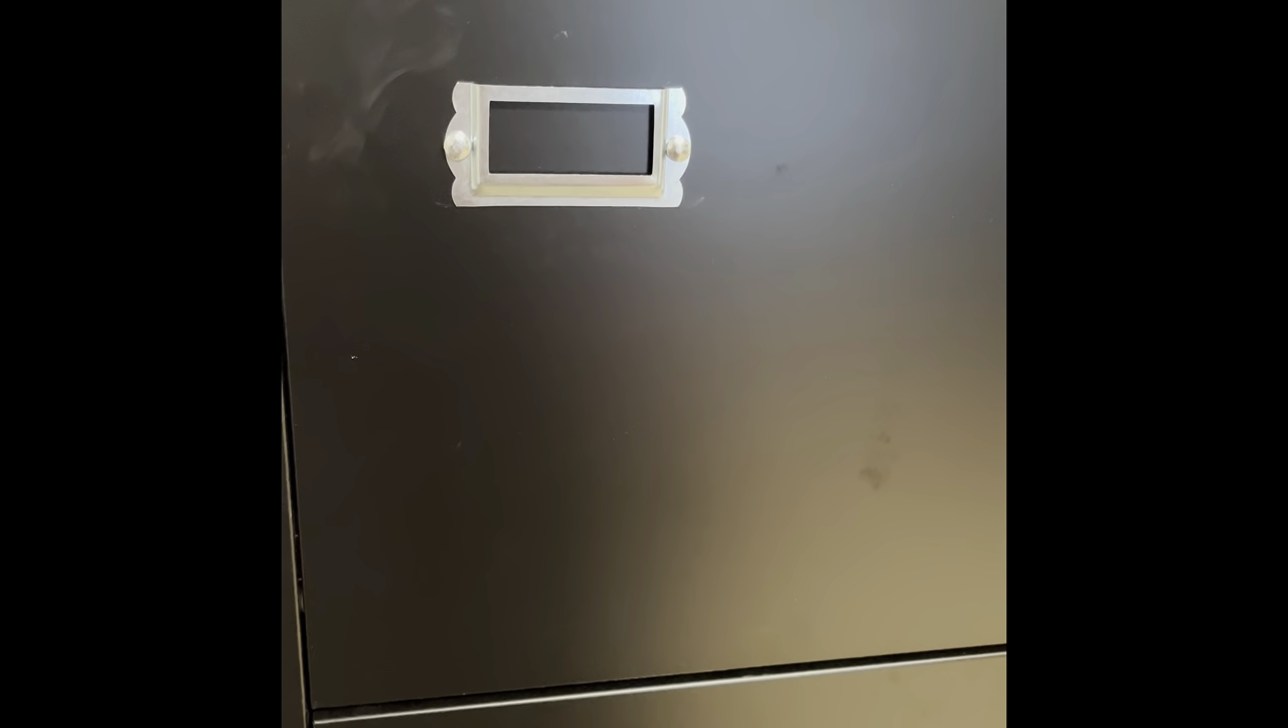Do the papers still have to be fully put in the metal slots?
Yes.